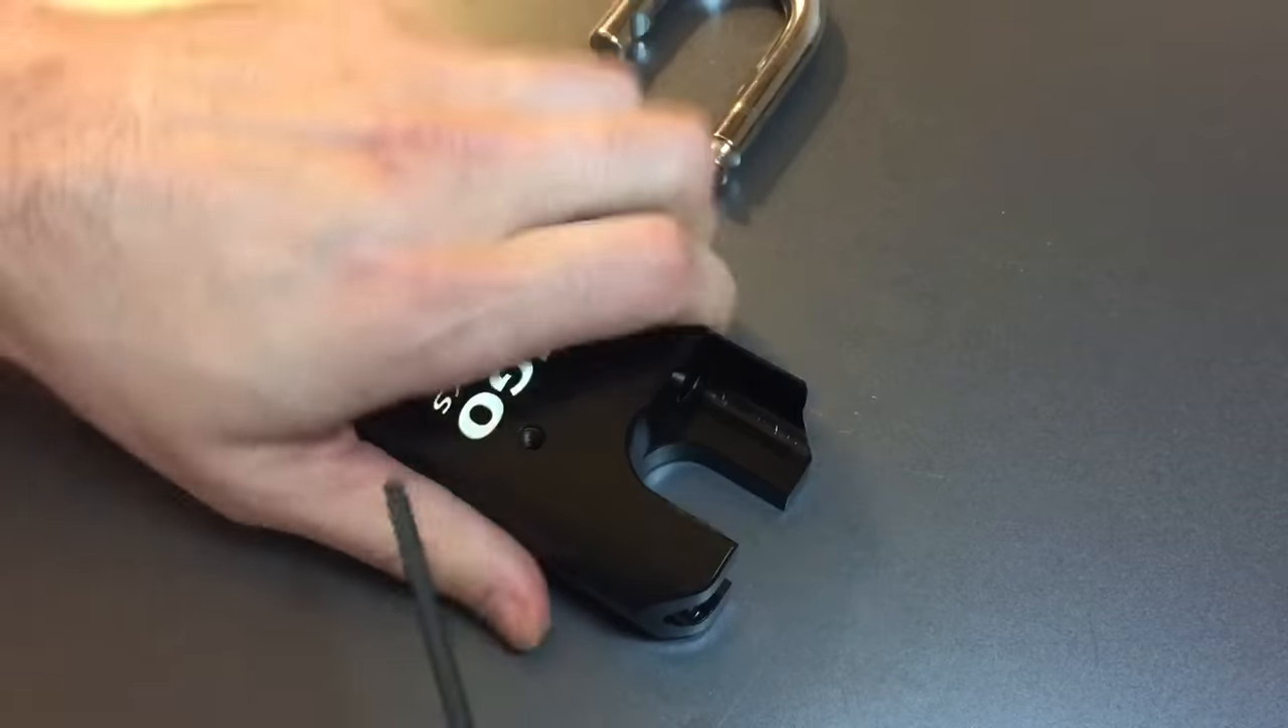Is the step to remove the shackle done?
Yes.